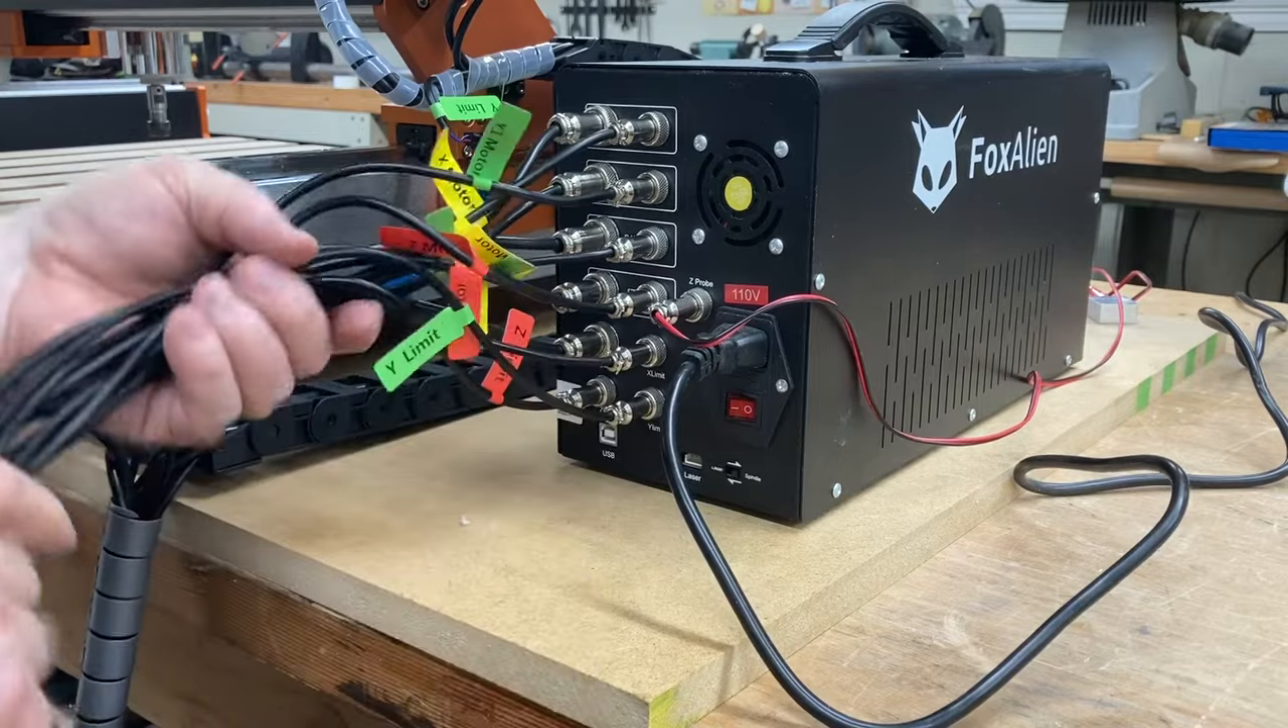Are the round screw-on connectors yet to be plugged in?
No.